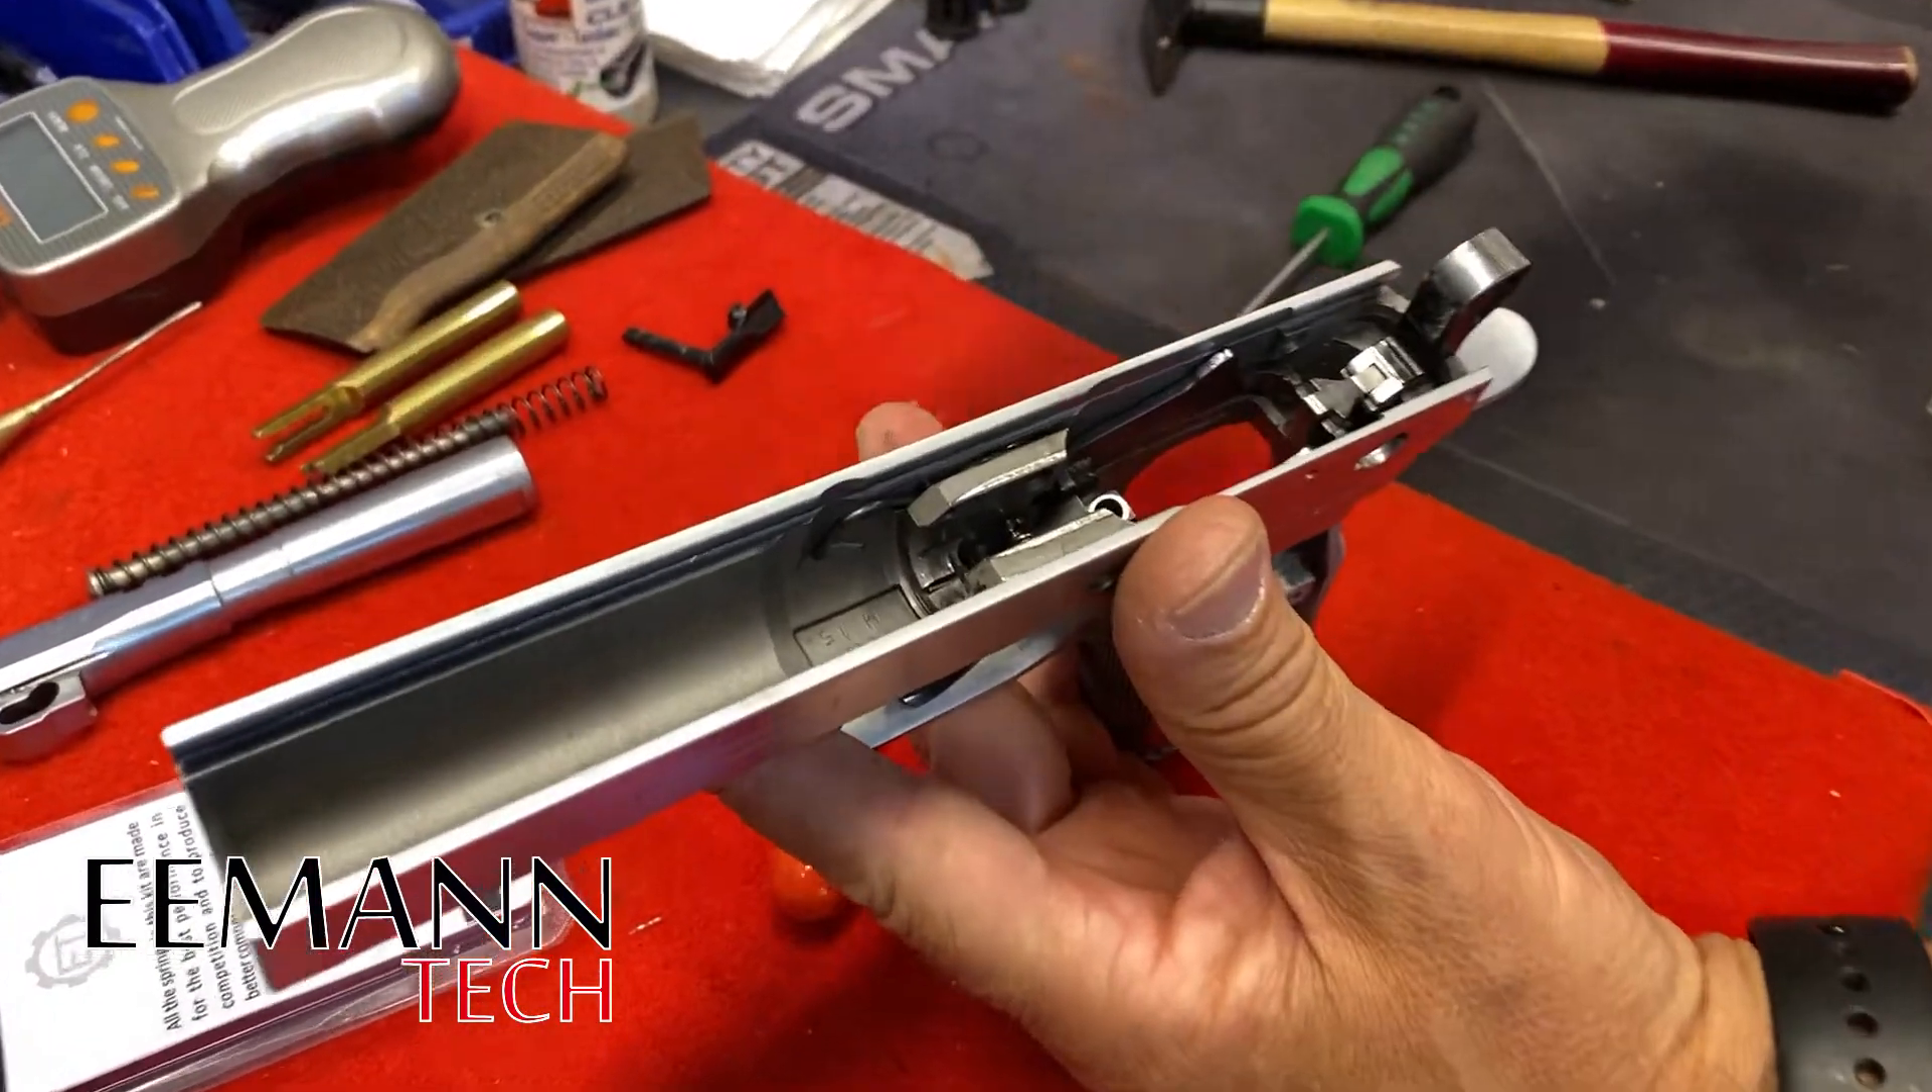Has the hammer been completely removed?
No.